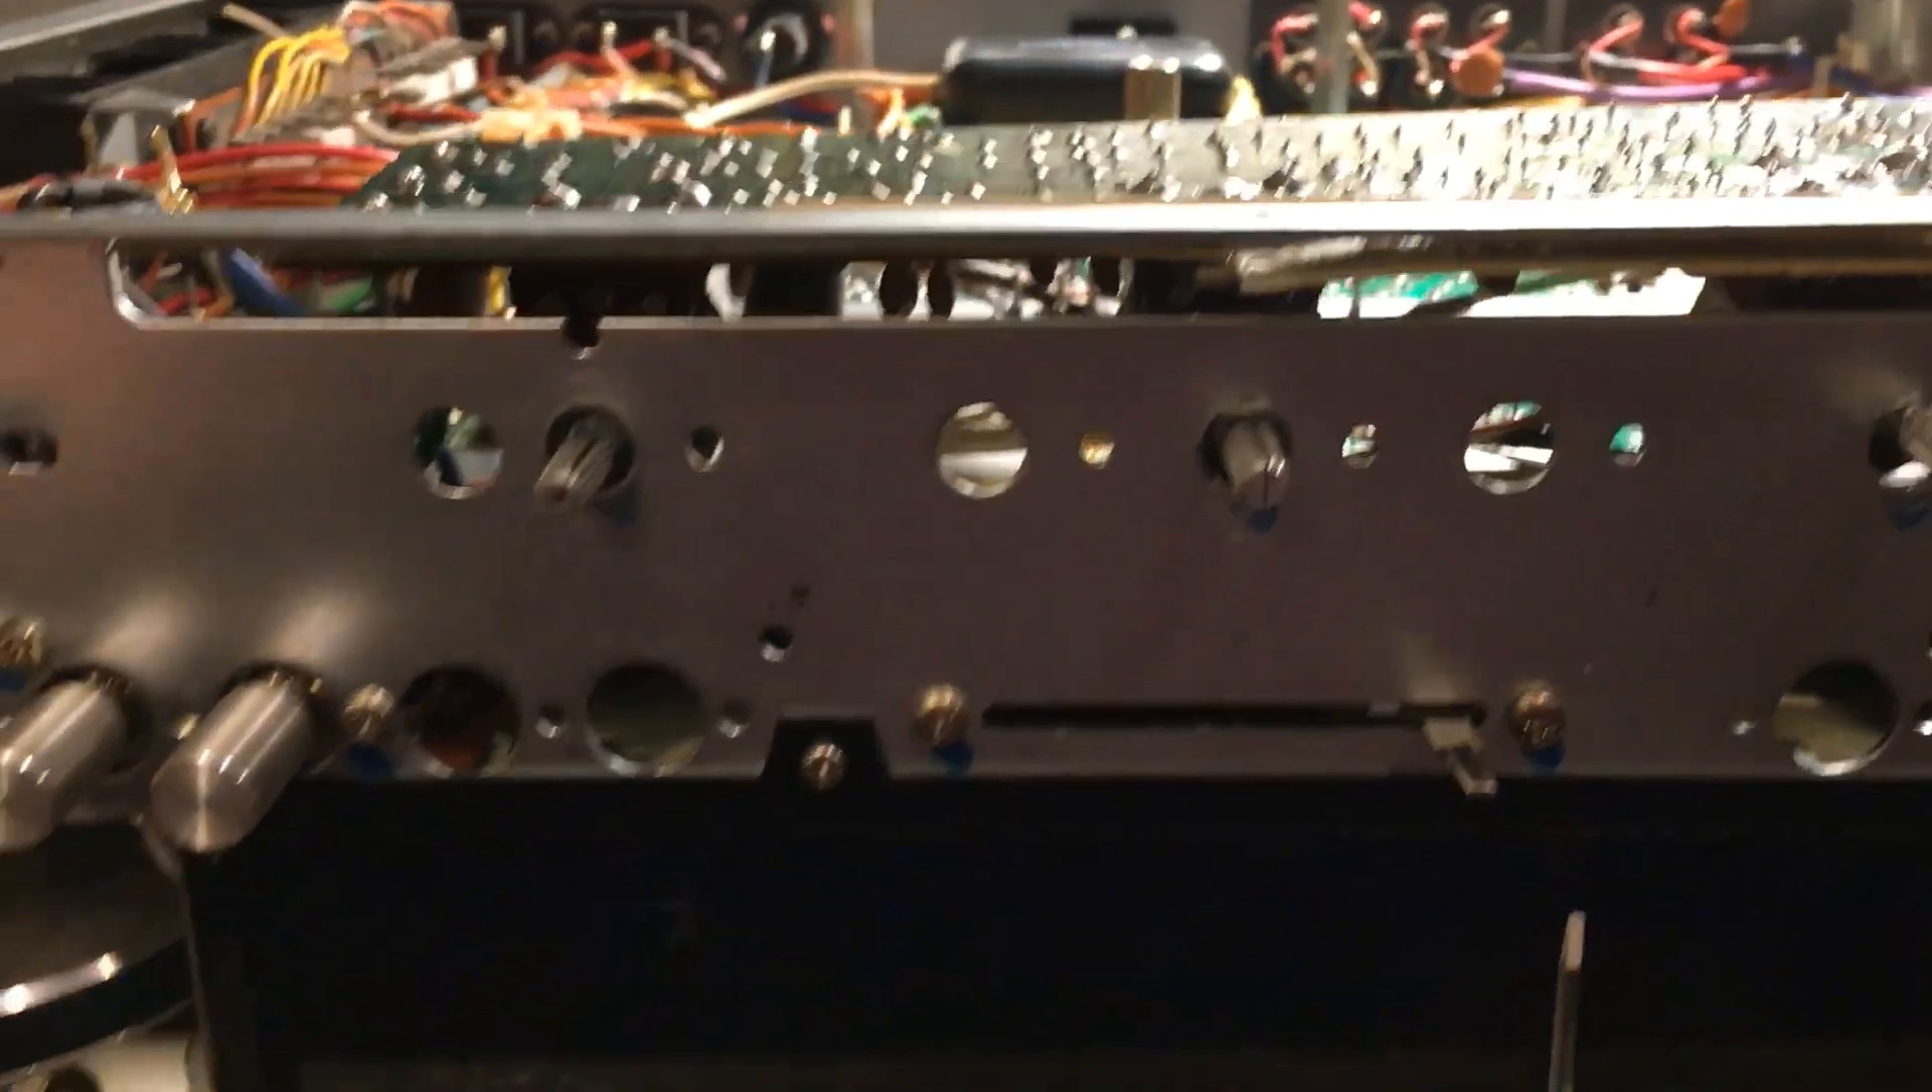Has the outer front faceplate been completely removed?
Yes.